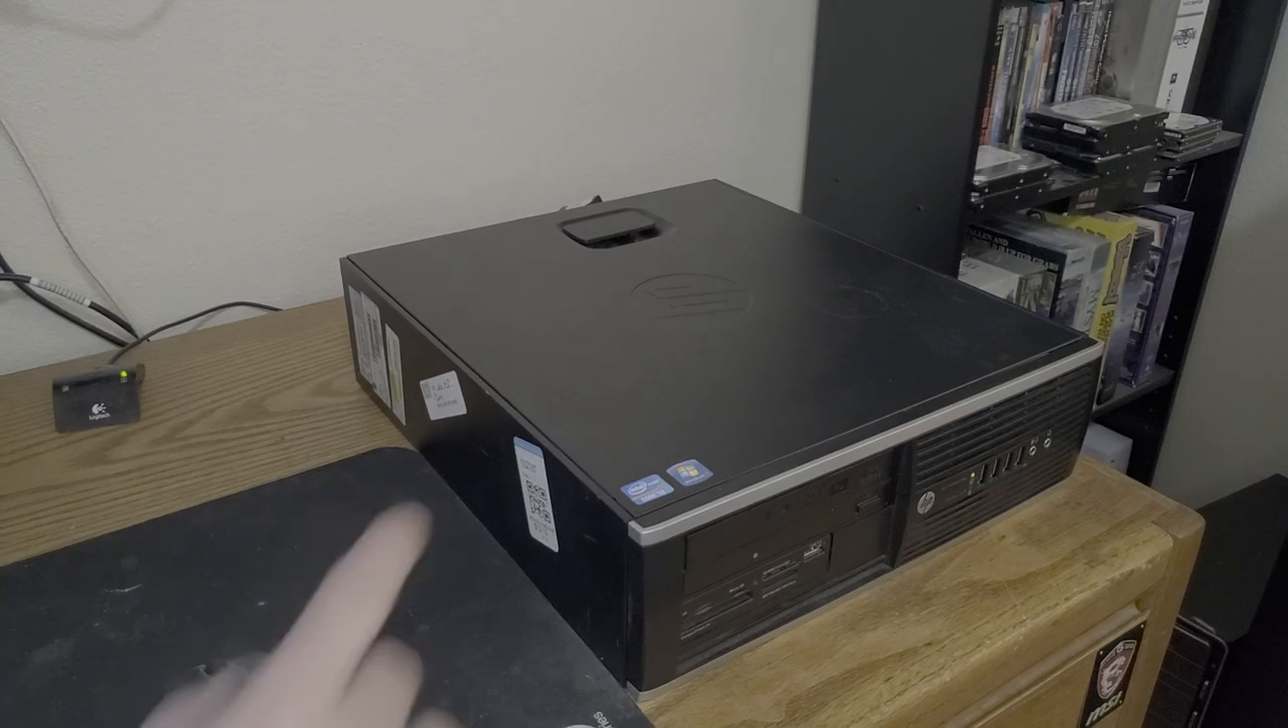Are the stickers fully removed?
No.